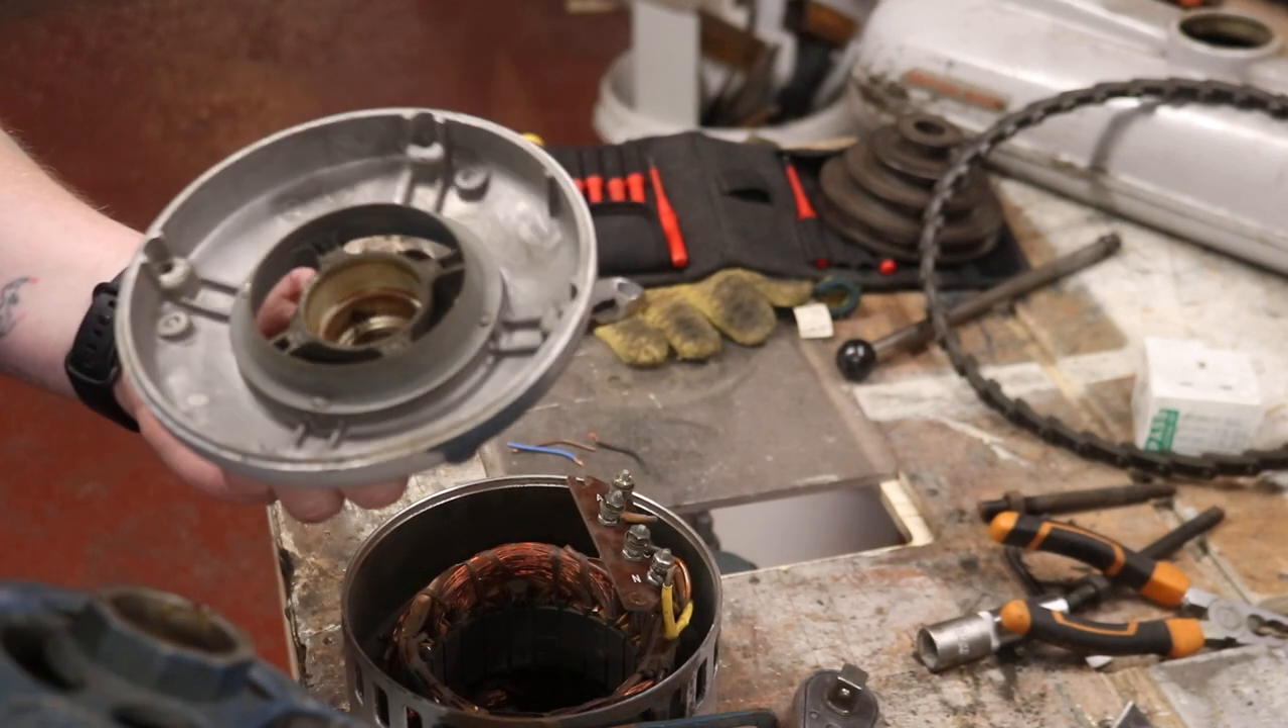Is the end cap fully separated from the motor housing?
Yes.